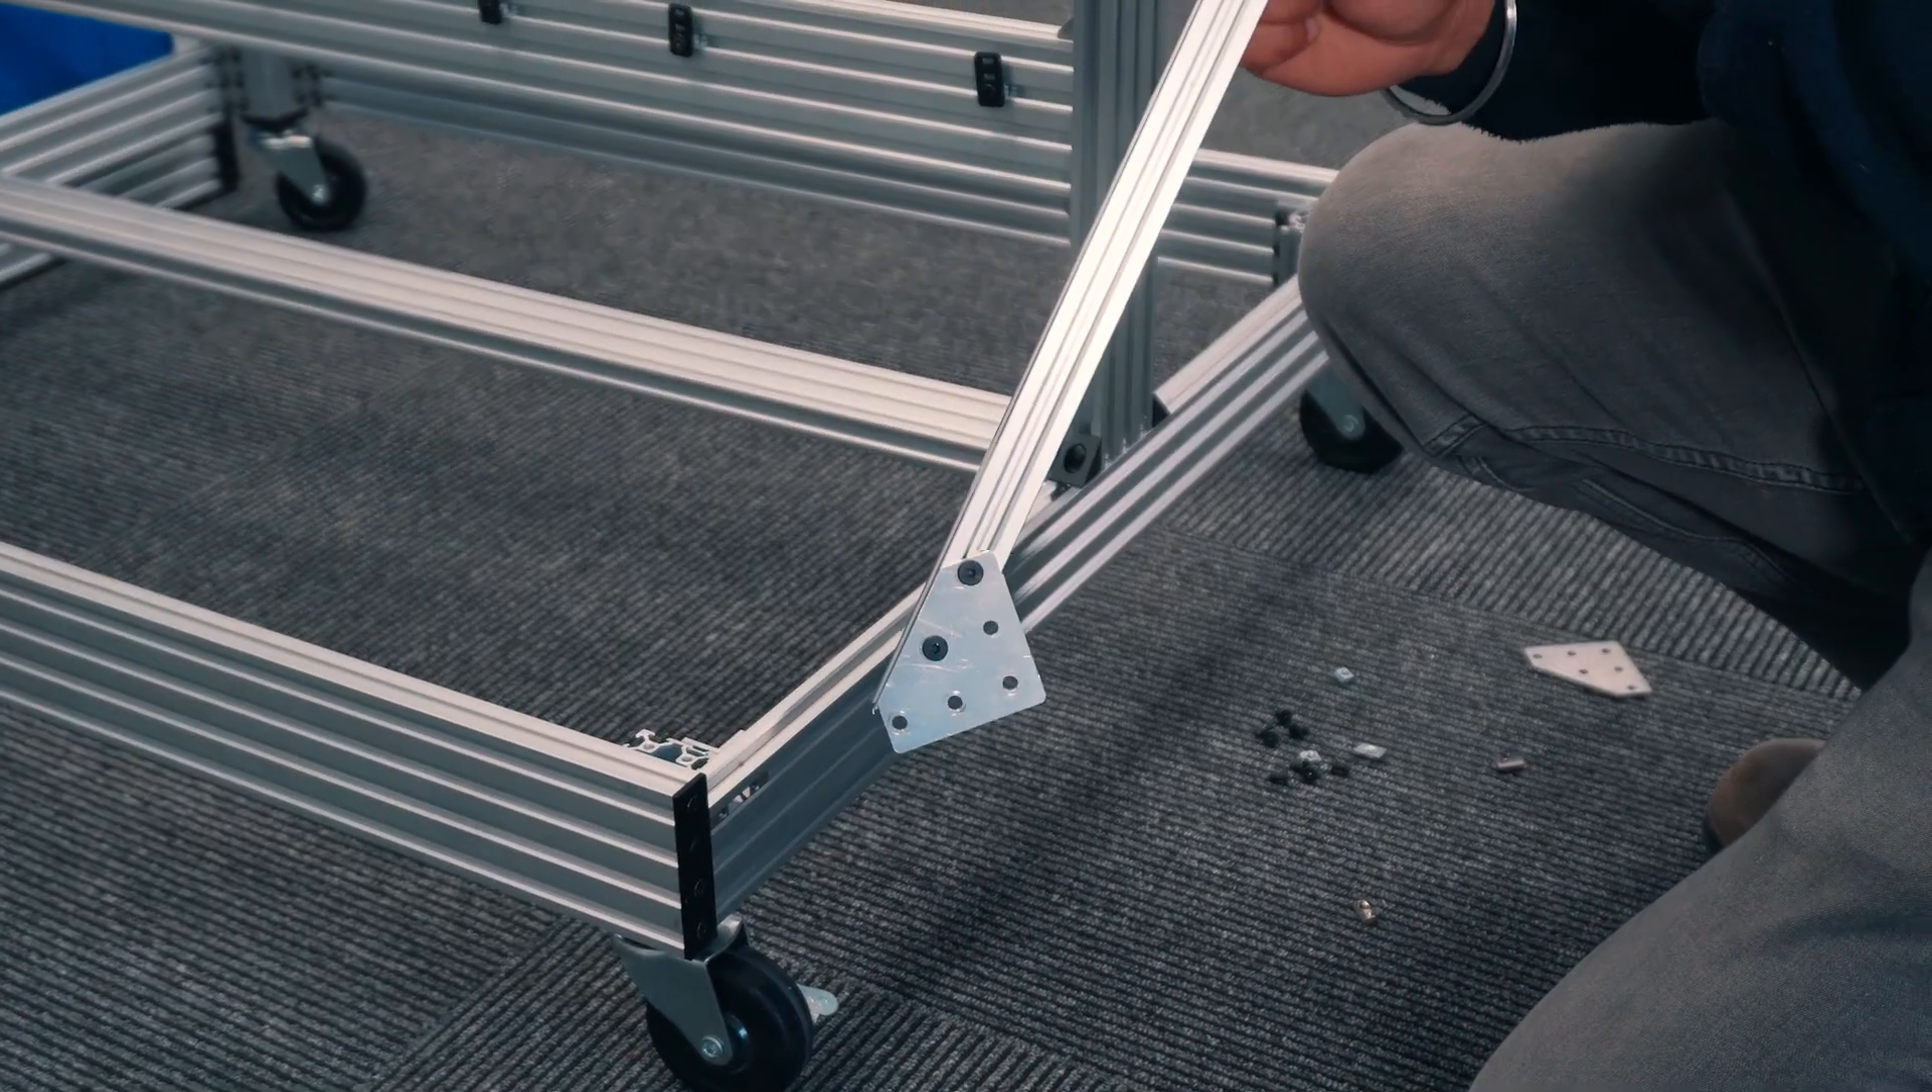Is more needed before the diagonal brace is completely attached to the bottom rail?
Yes.